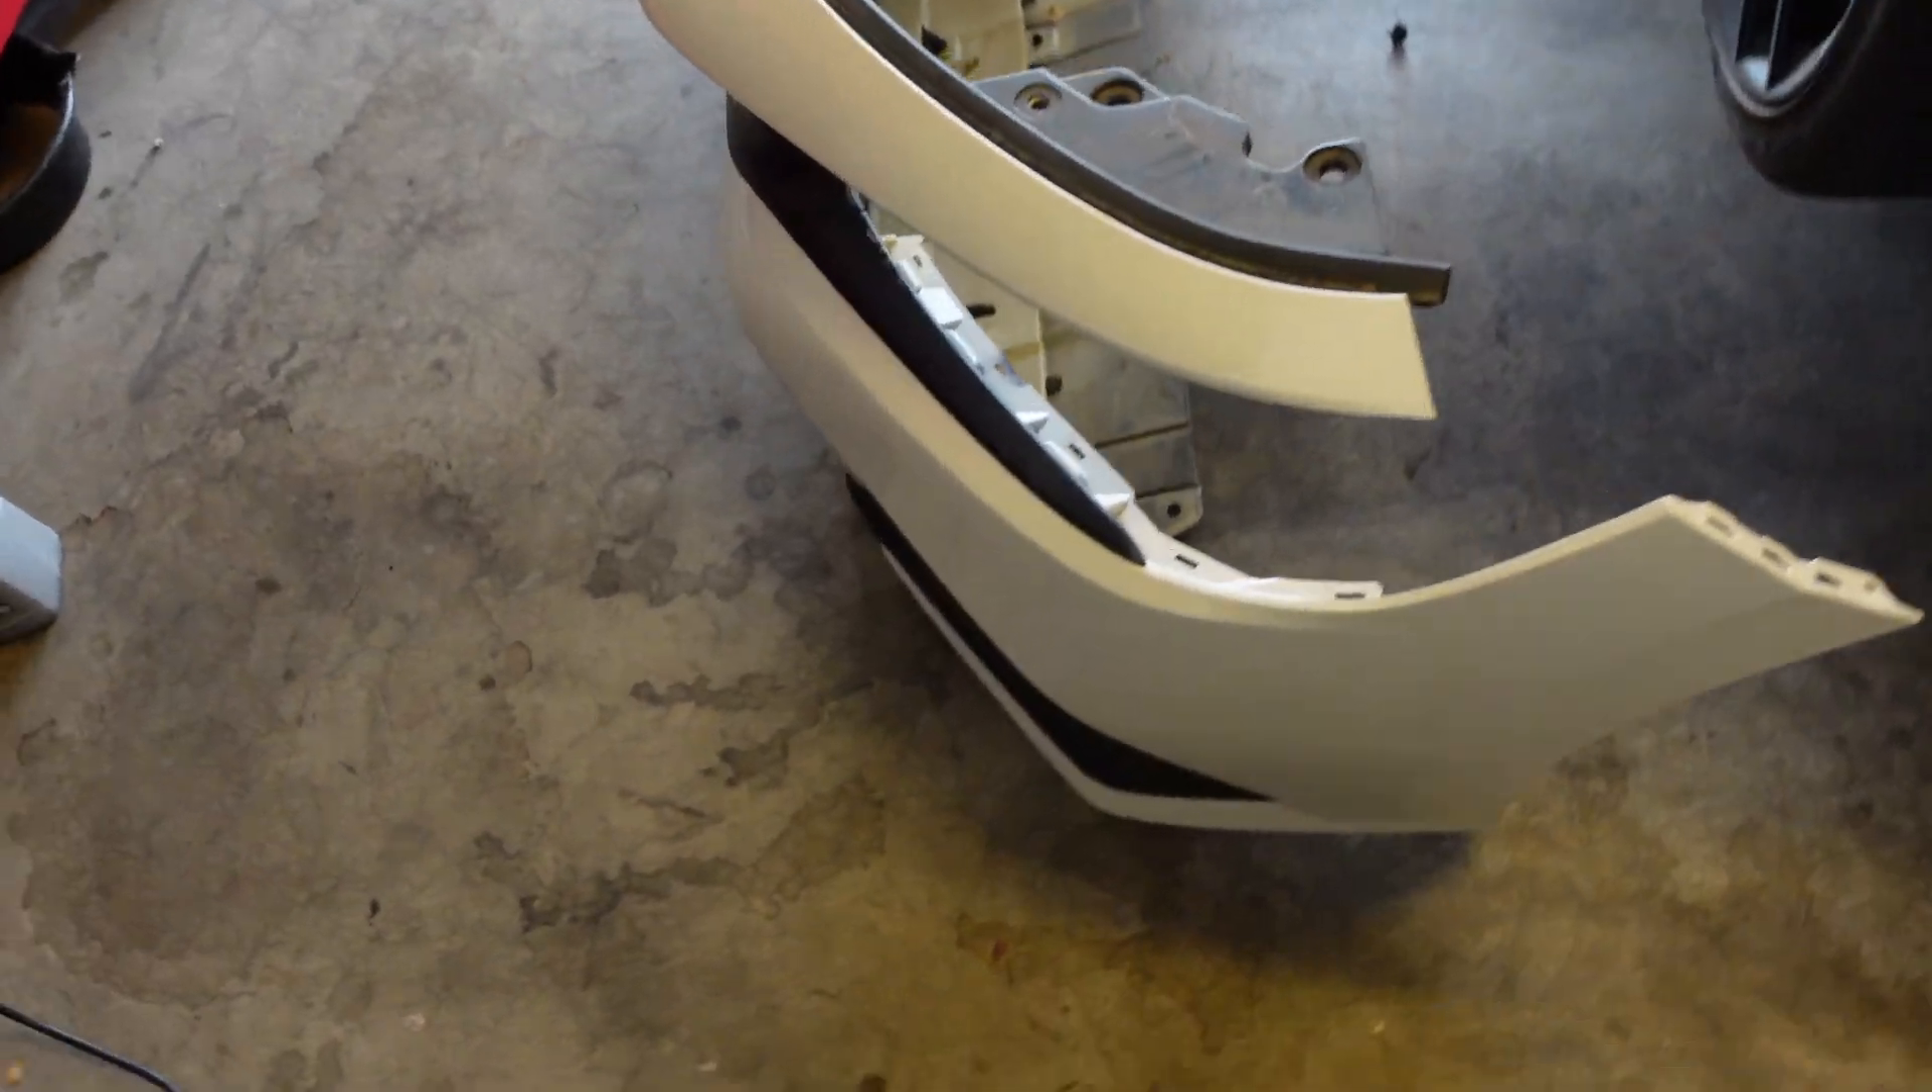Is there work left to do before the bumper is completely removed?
No.